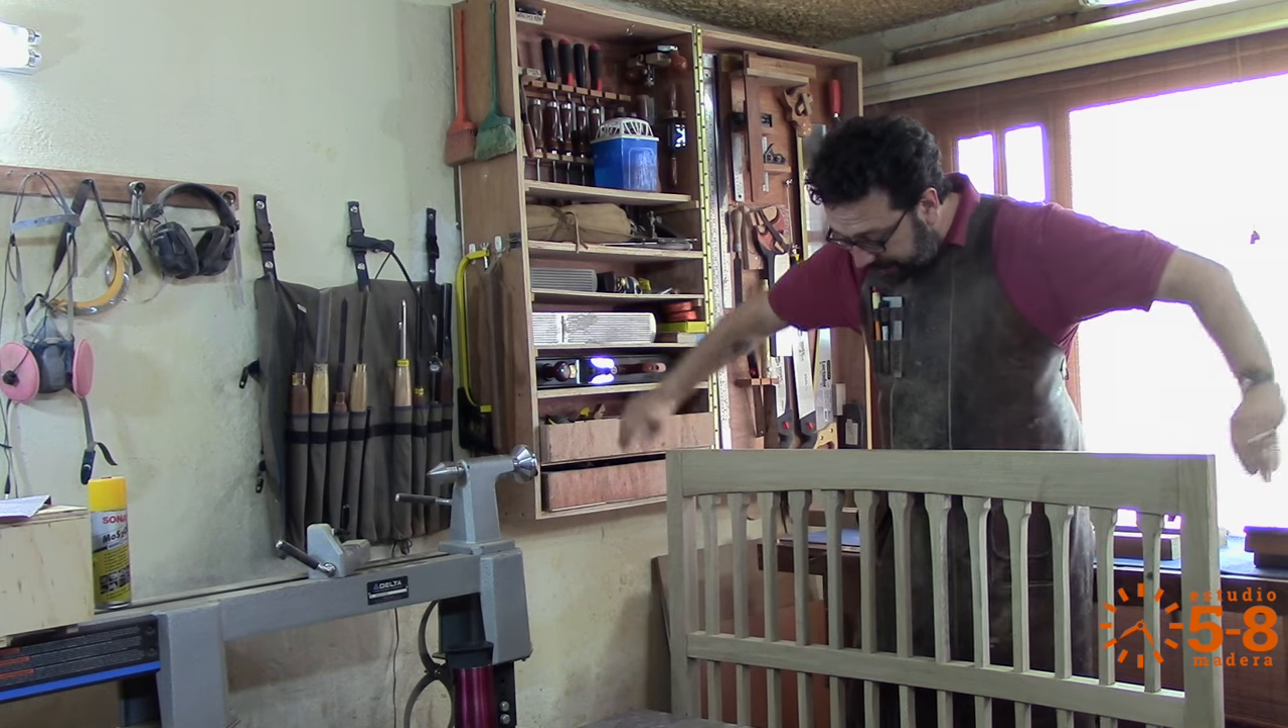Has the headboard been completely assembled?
Yes.